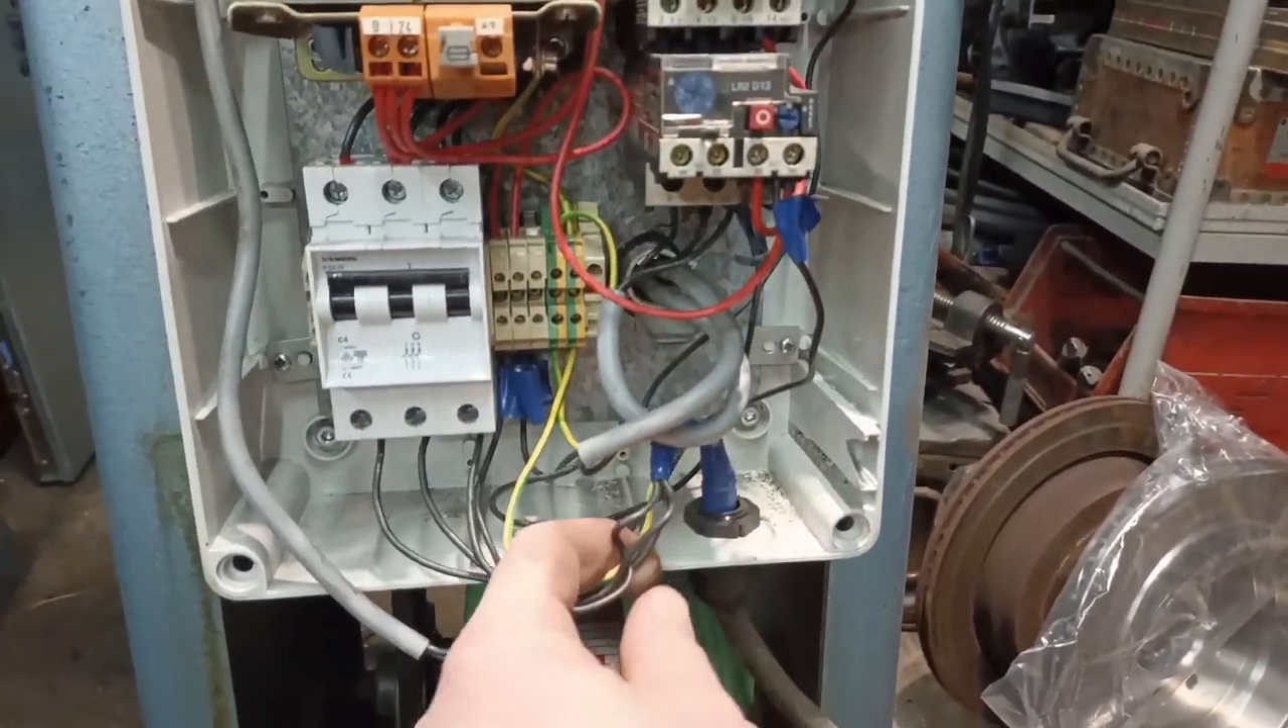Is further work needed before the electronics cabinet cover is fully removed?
No.